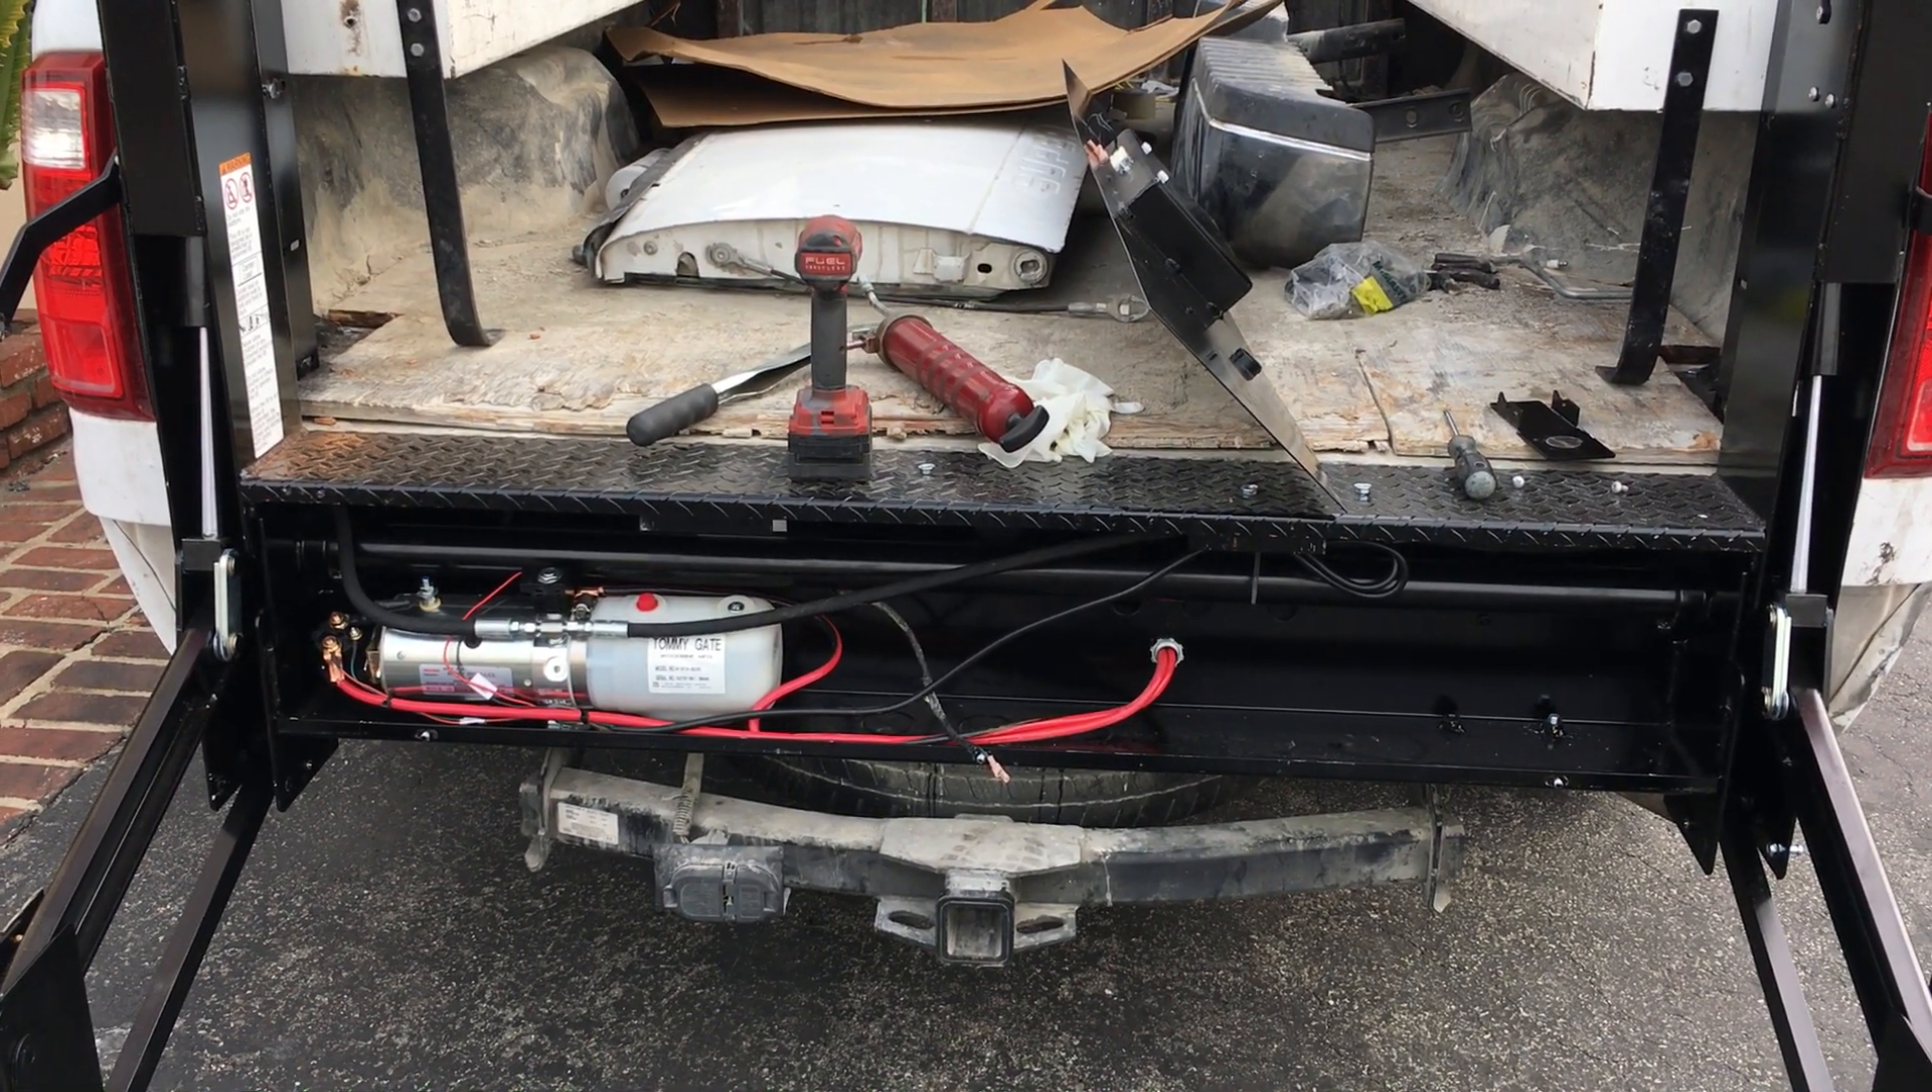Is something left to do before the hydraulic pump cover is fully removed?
No.